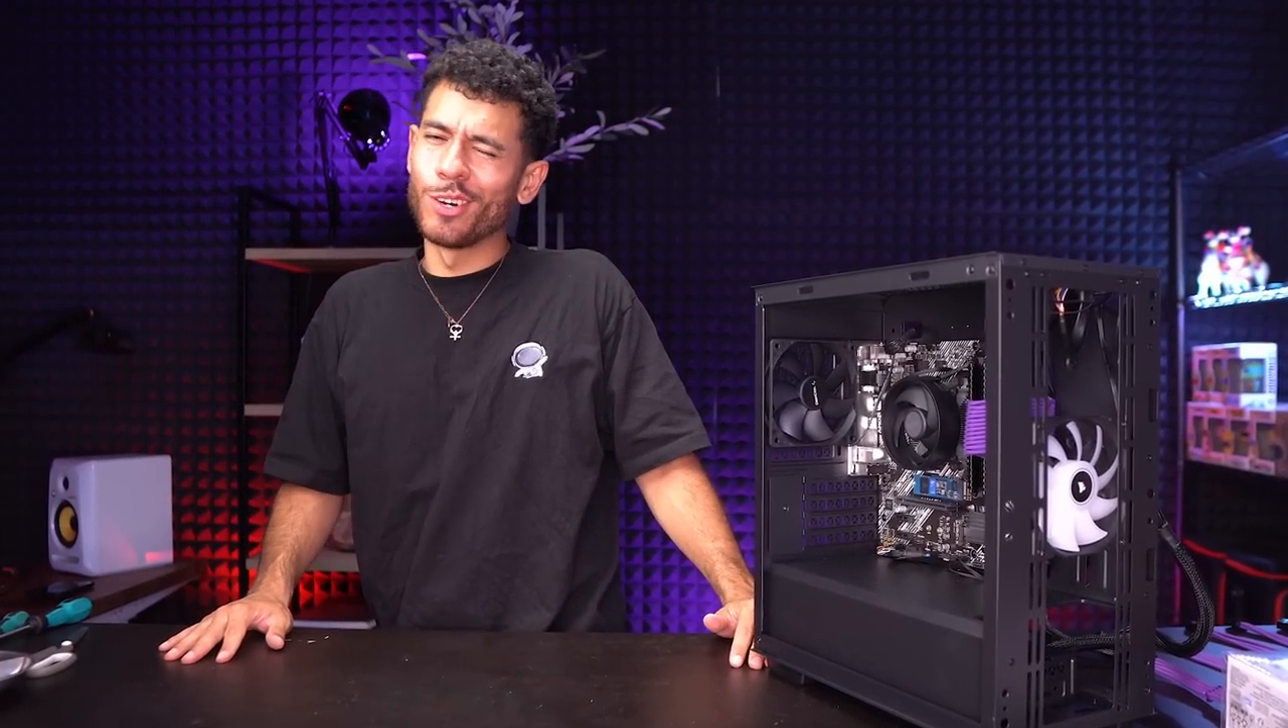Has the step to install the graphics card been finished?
No.